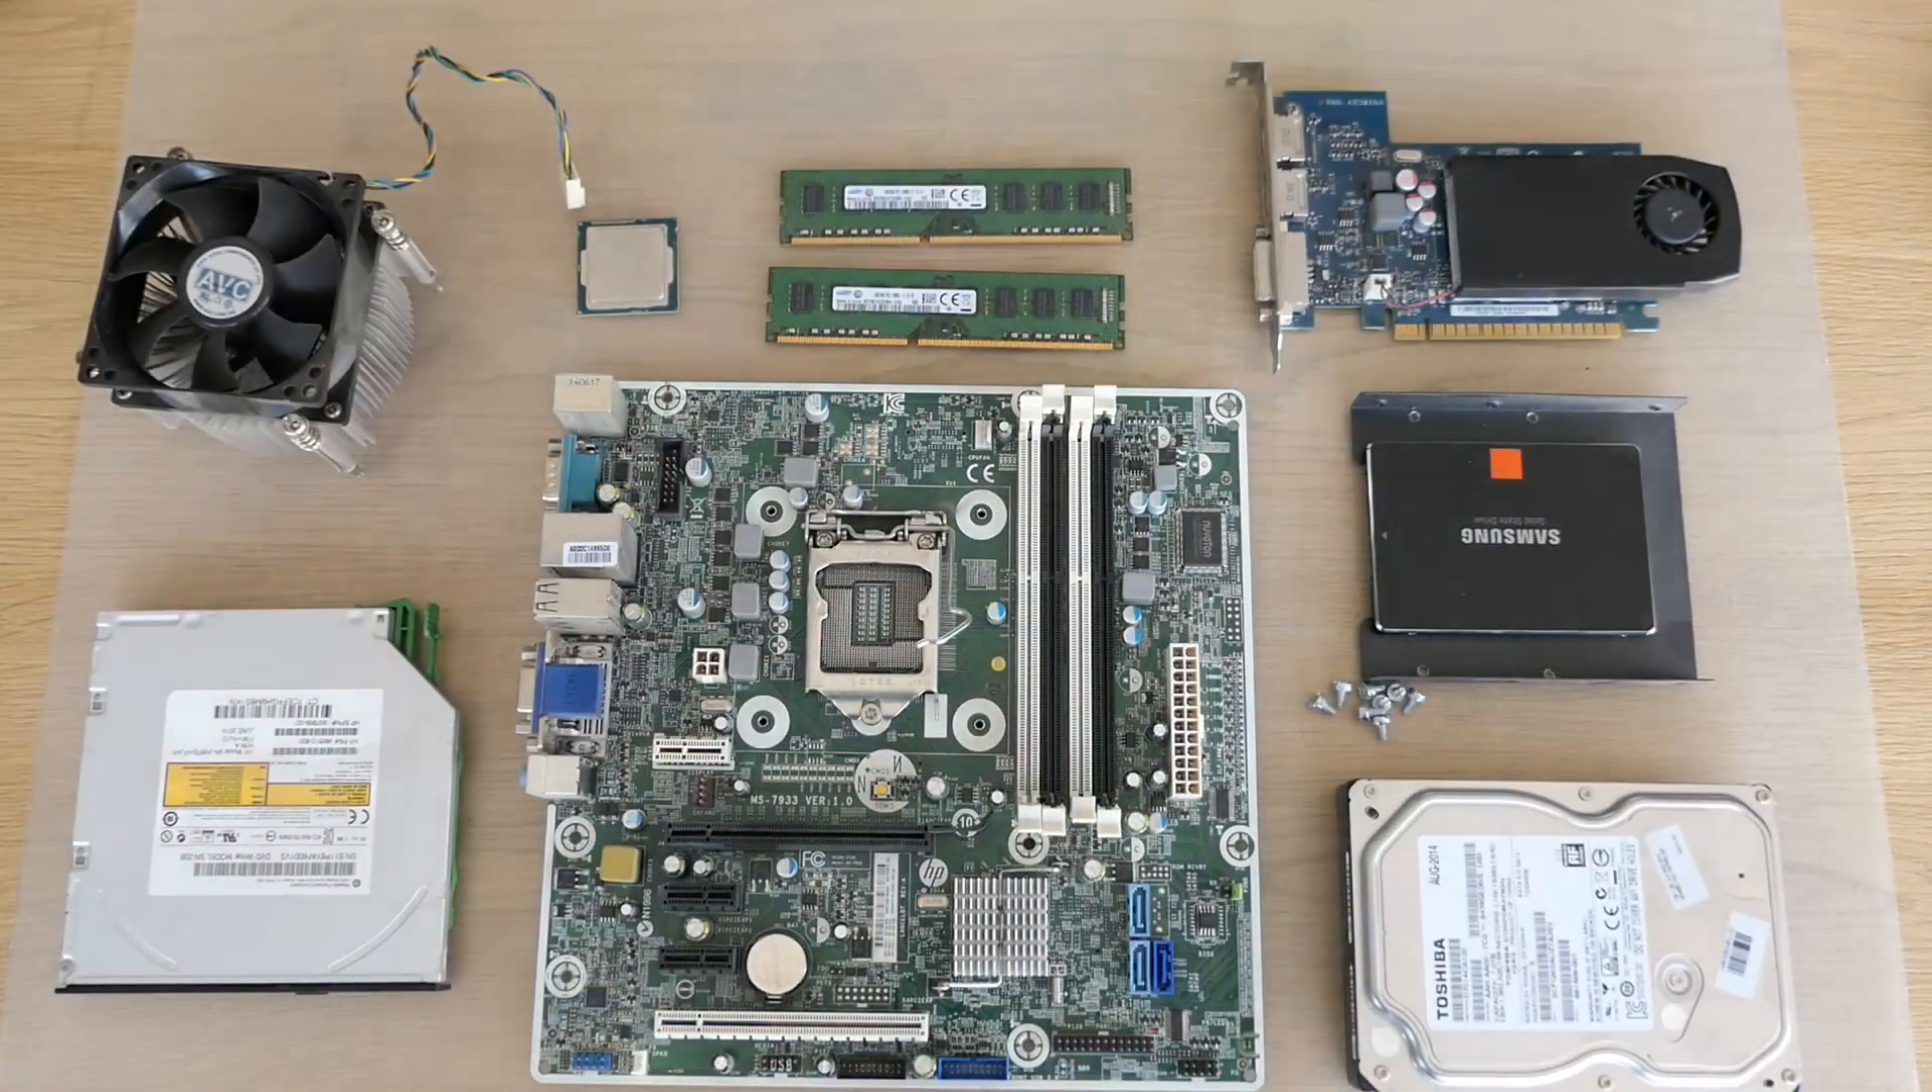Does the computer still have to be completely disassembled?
No.